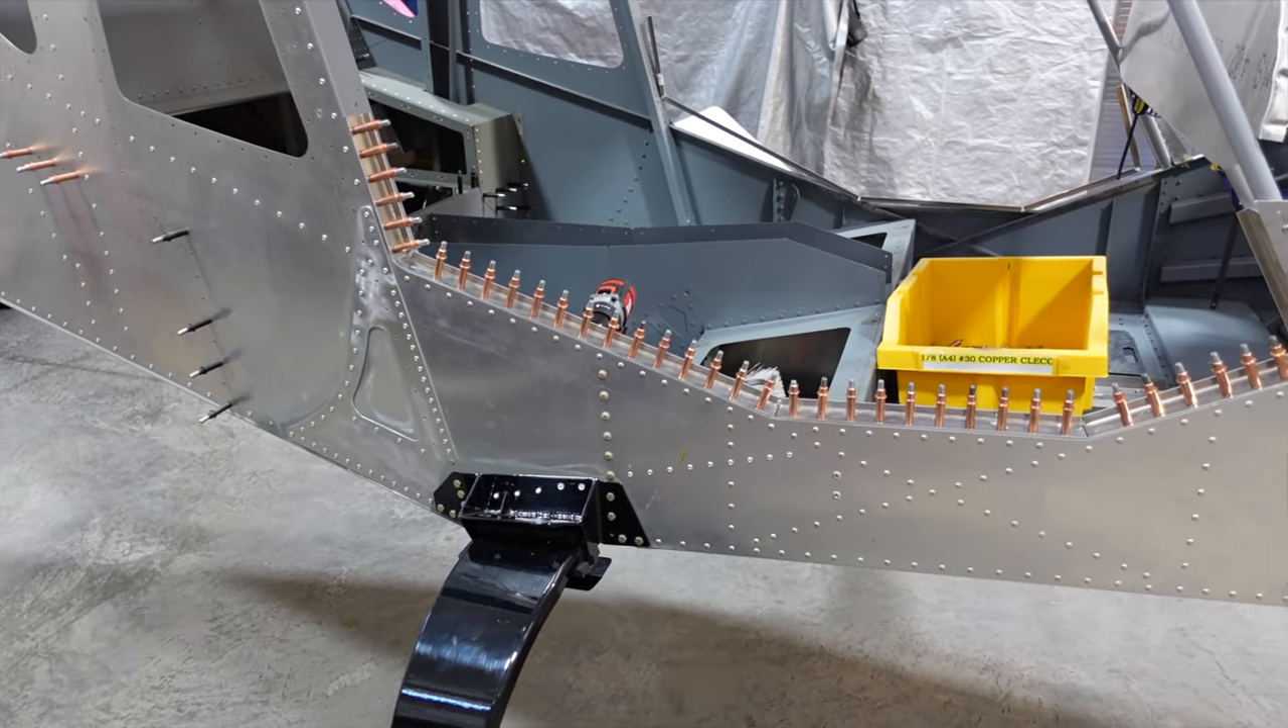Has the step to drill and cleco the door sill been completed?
Yes.